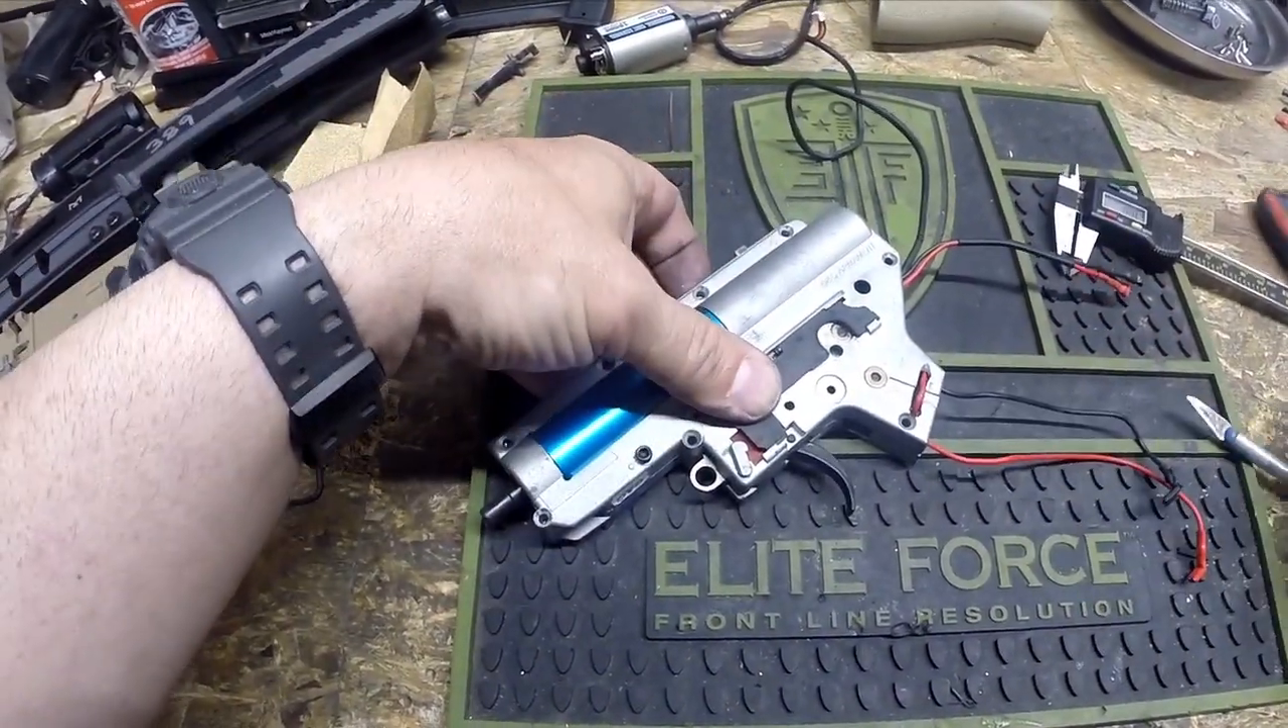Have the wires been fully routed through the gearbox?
Yes.